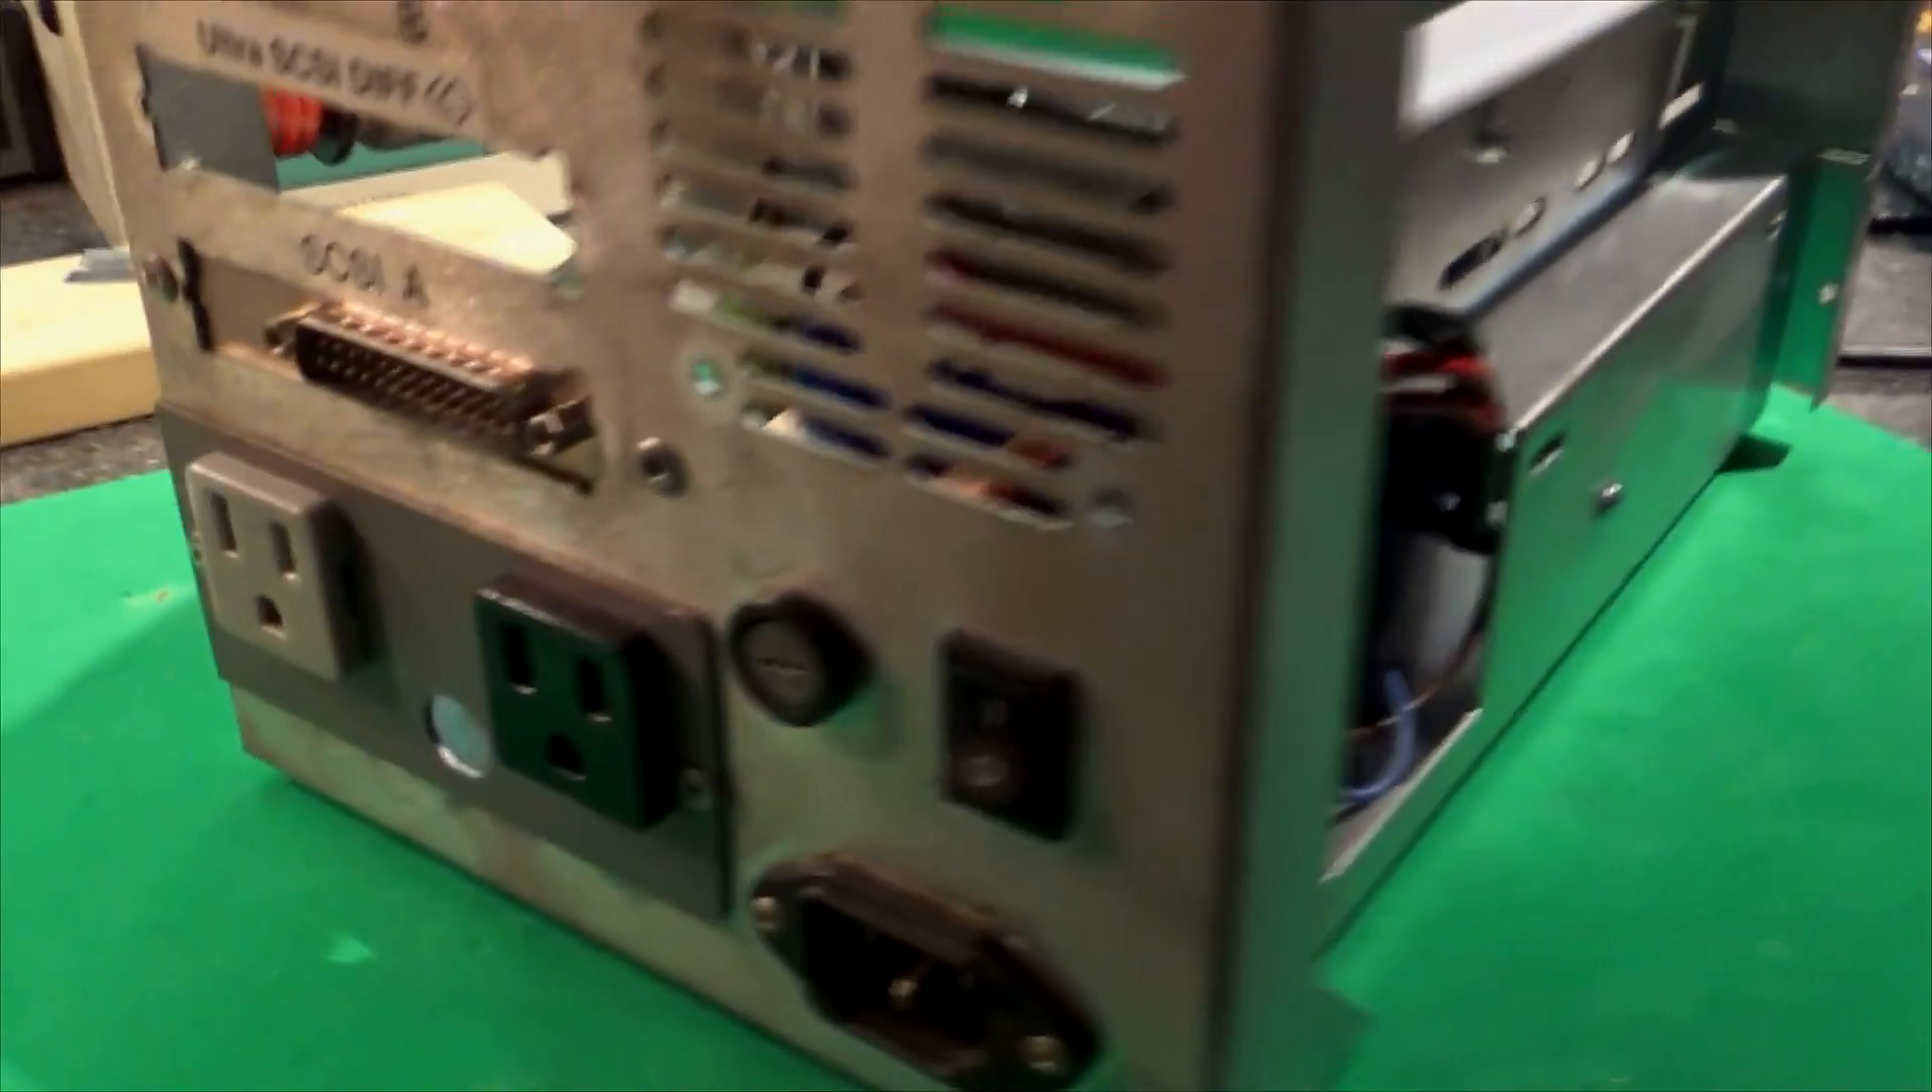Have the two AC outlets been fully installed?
Yes.